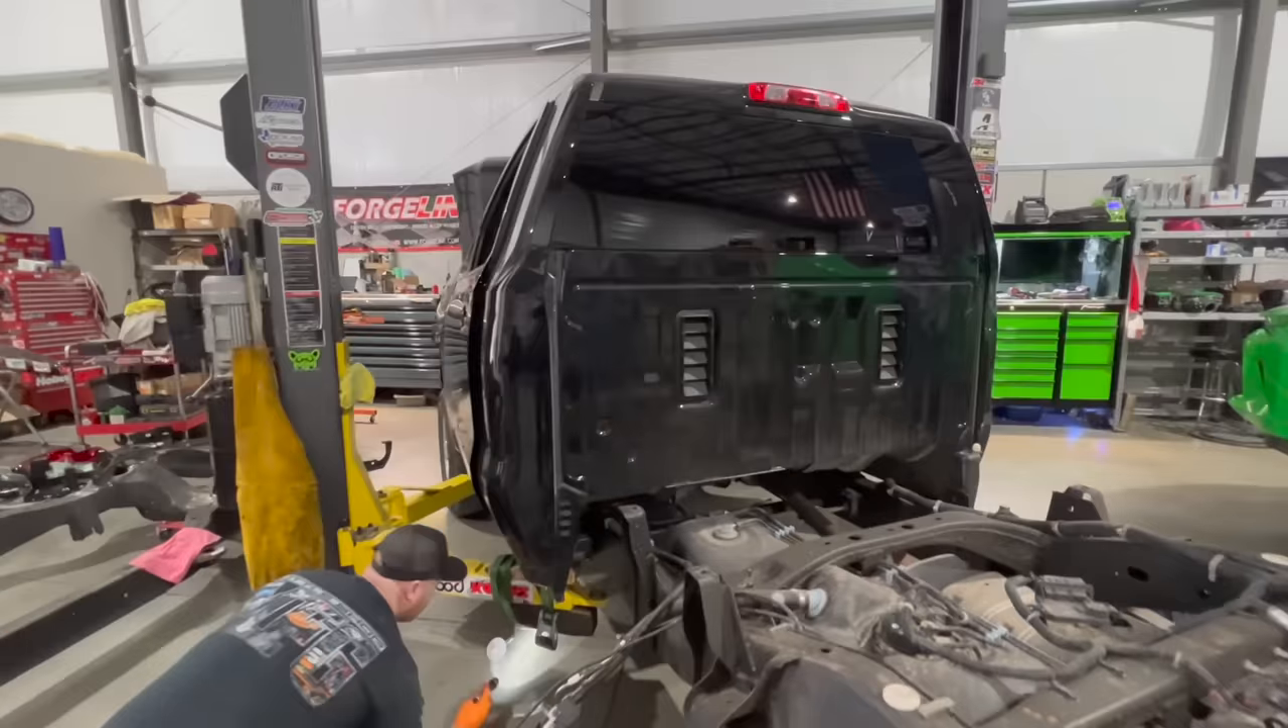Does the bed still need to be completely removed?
No.